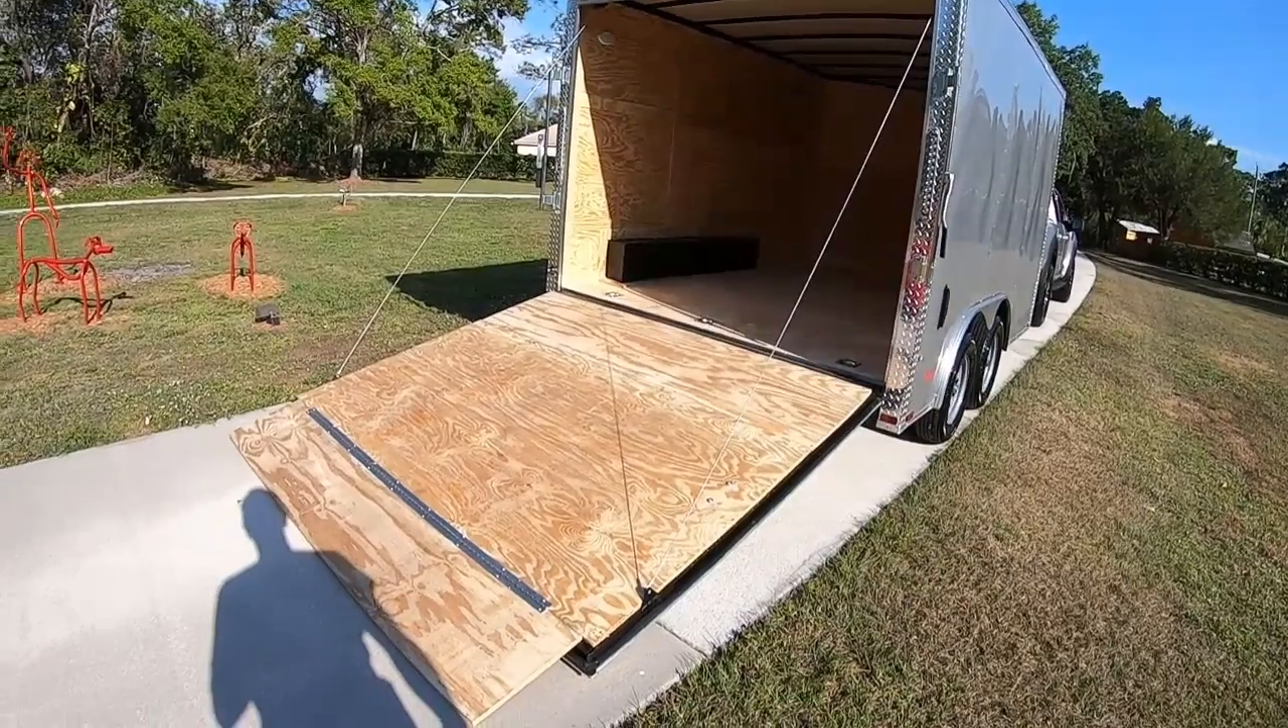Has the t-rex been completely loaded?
No.